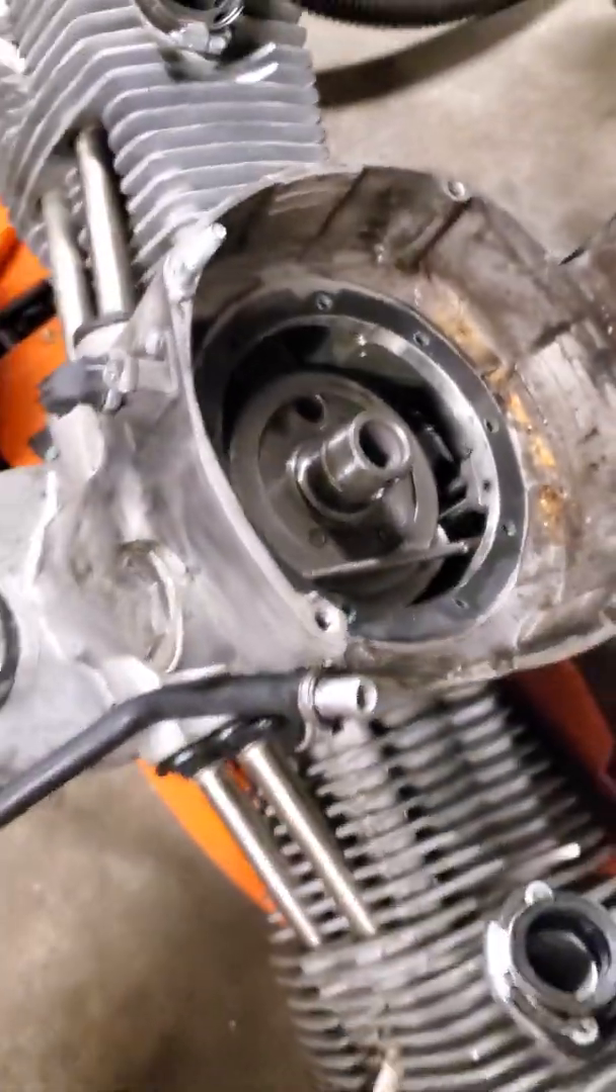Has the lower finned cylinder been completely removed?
No.